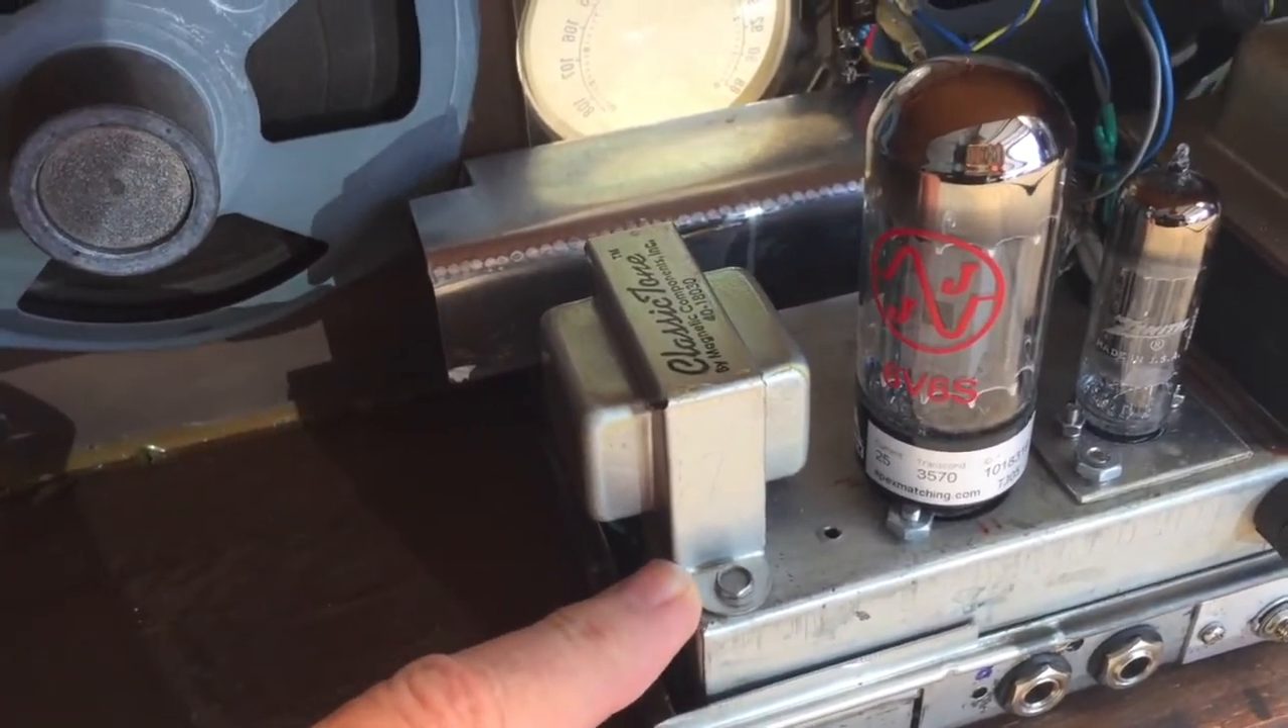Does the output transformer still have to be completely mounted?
No.